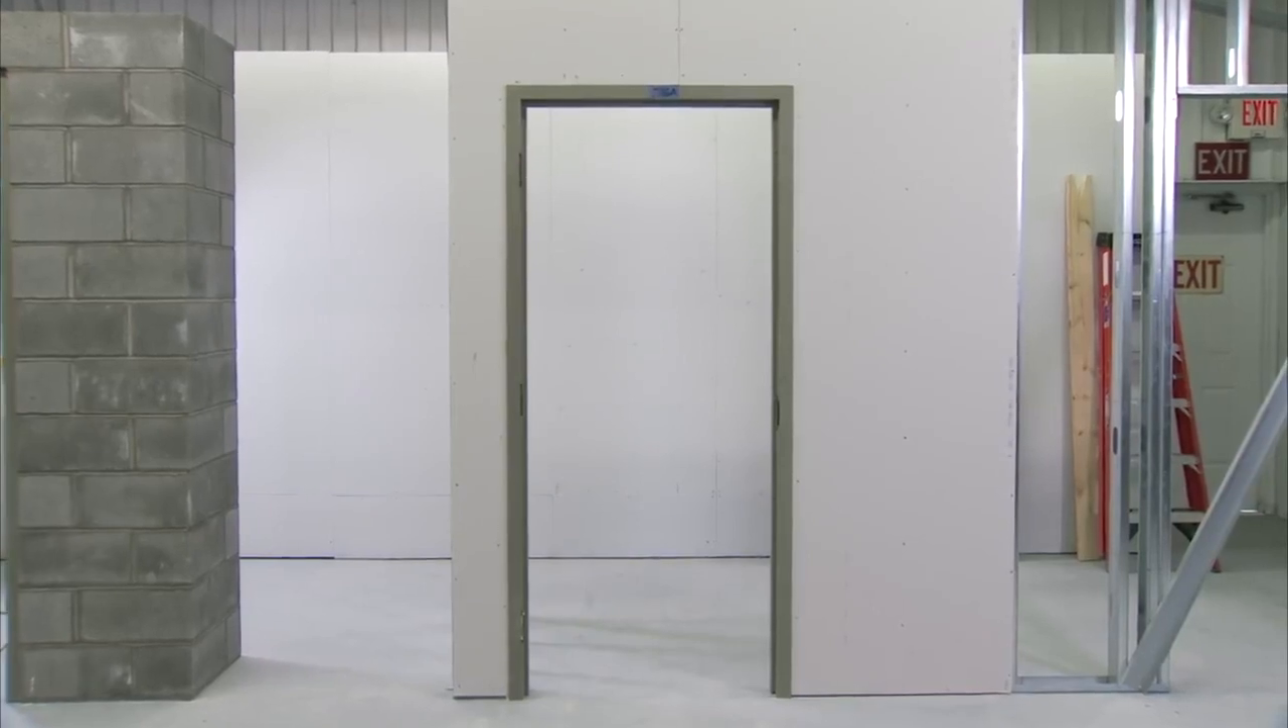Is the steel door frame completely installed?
Yes.